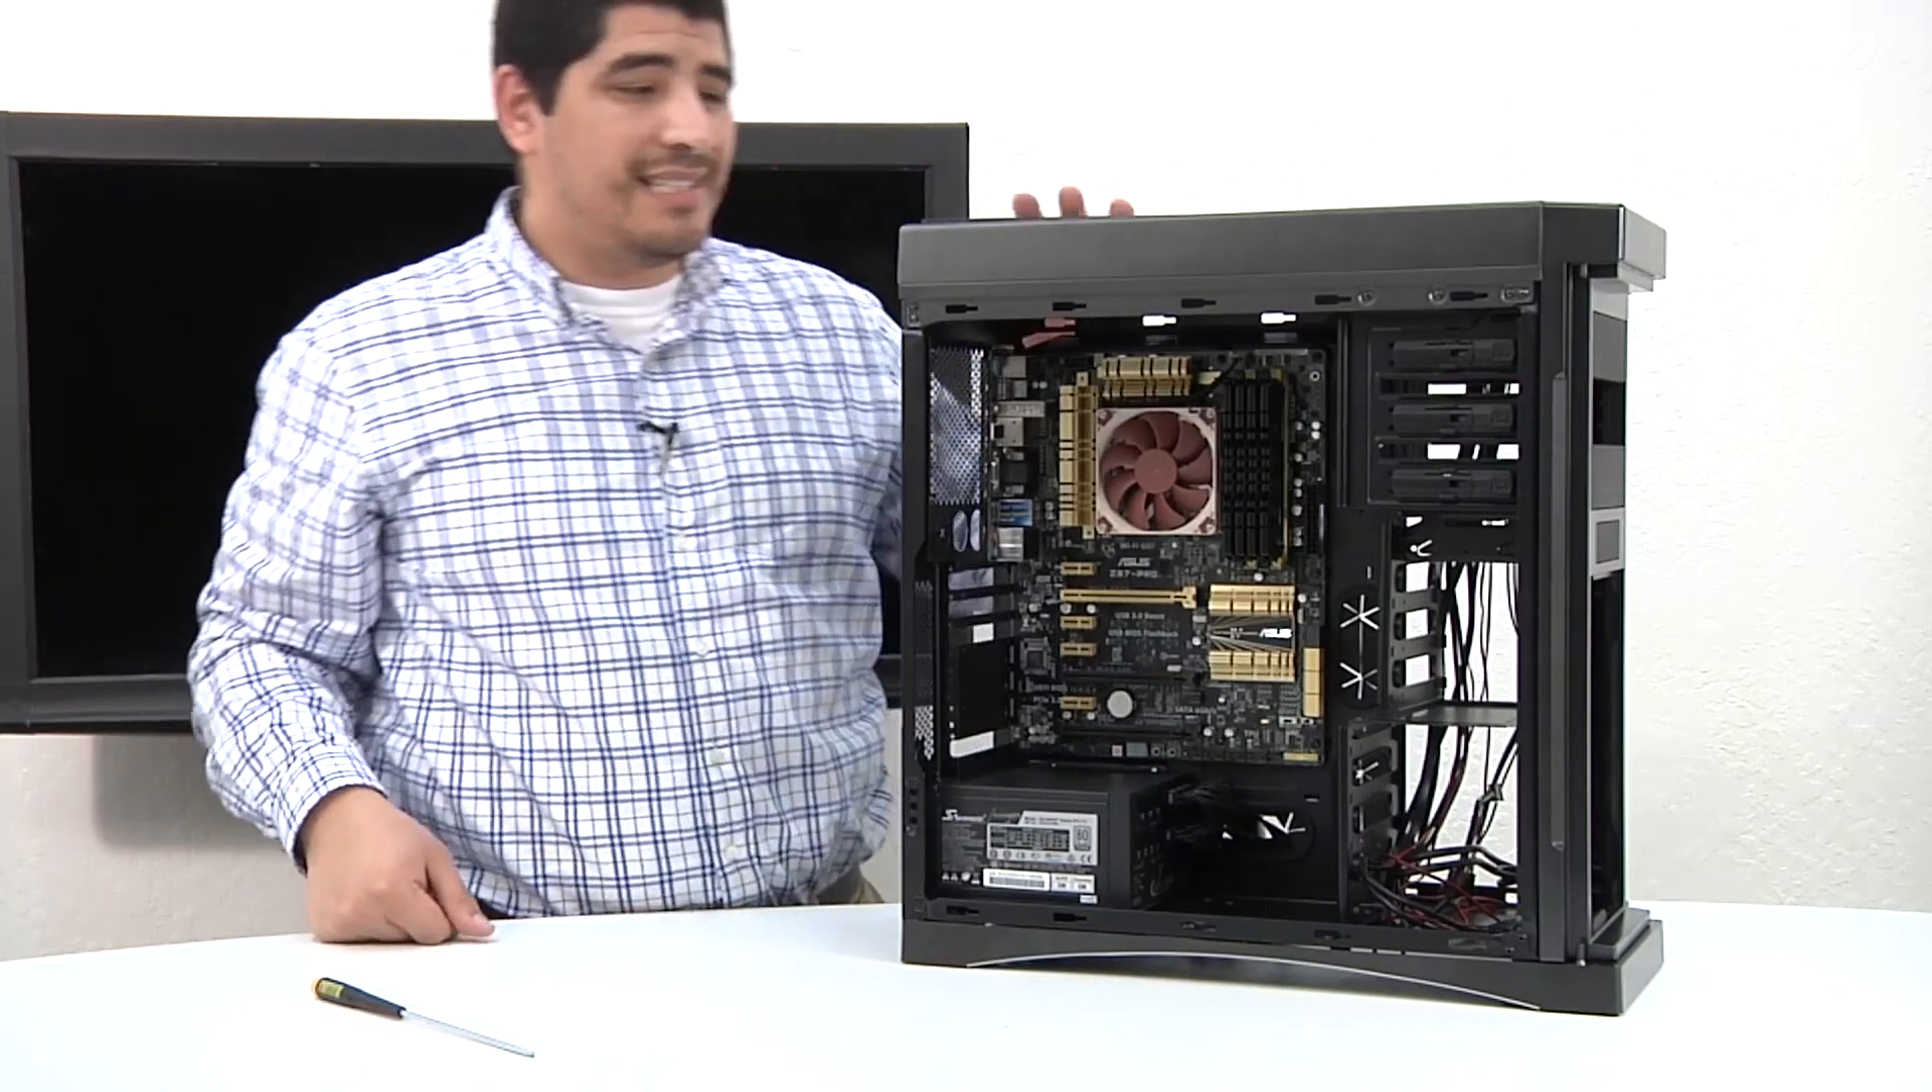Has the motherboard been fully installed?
Yes.